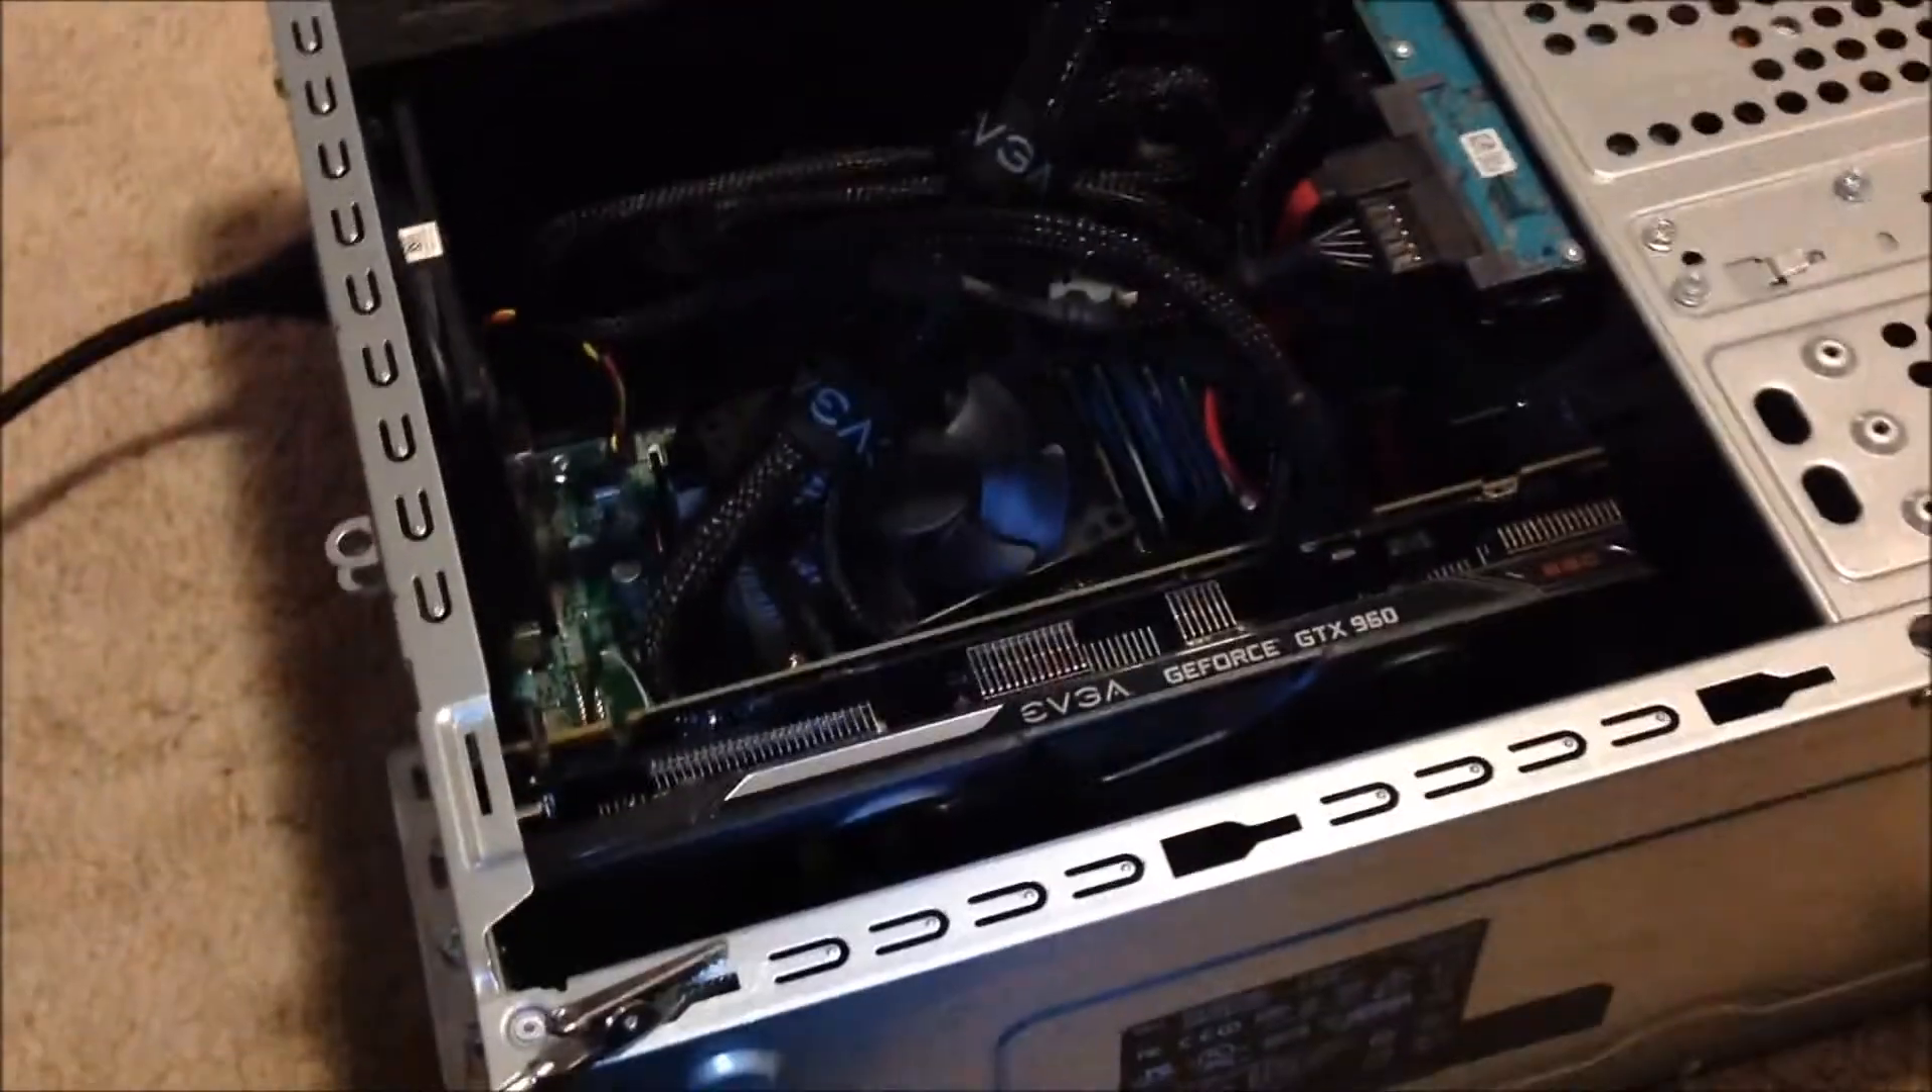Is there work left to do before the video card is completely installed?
No.